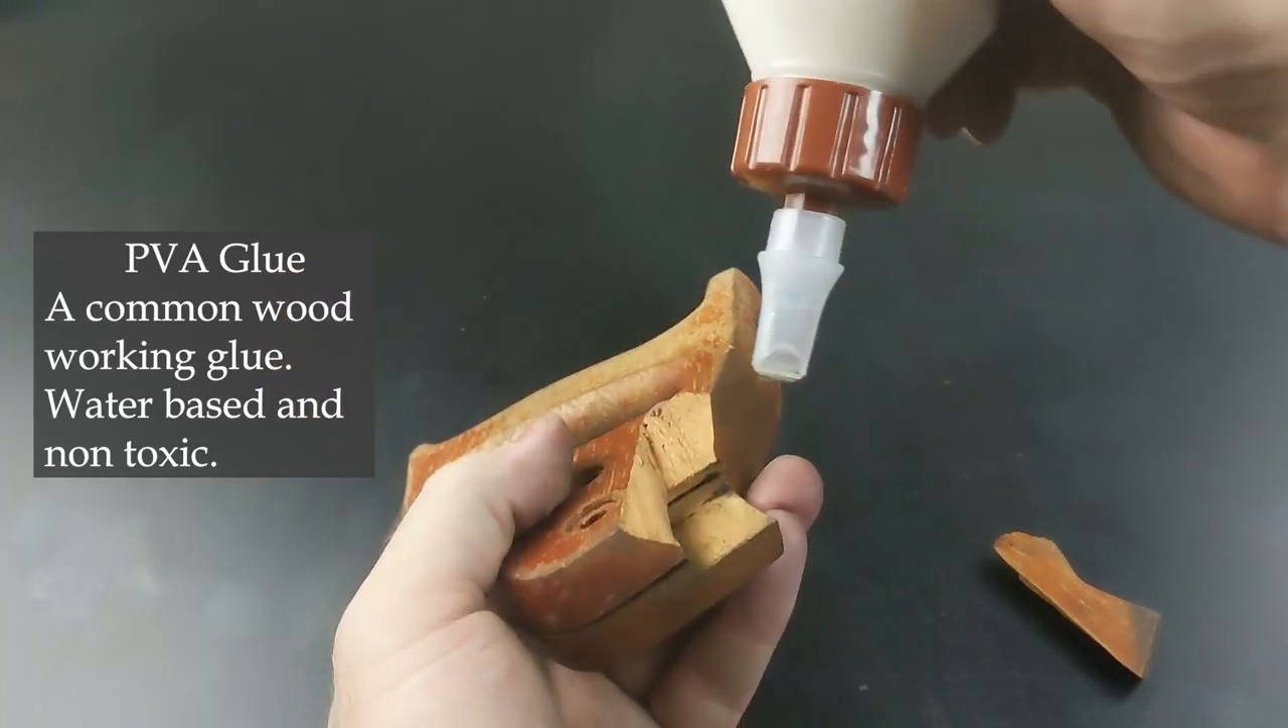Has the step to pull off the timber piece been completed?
Yes.